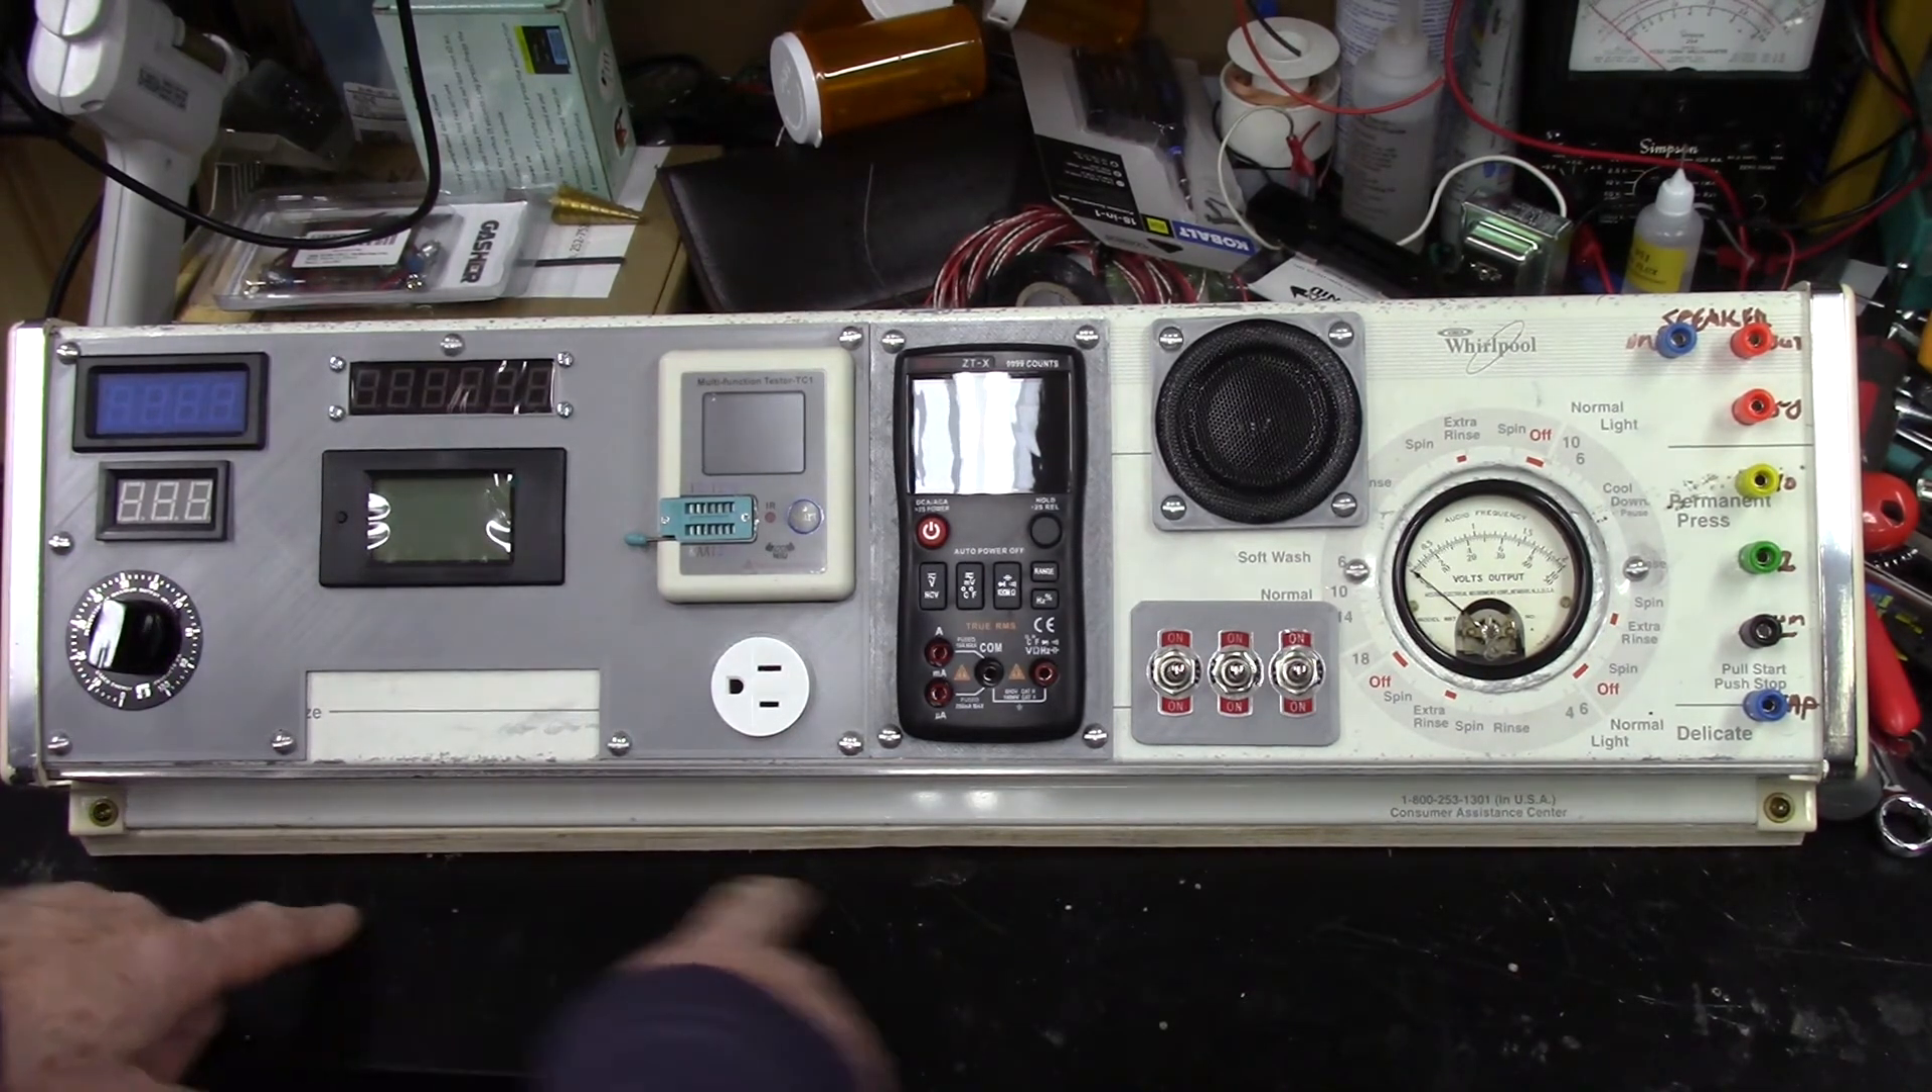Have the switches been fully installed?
Yes.